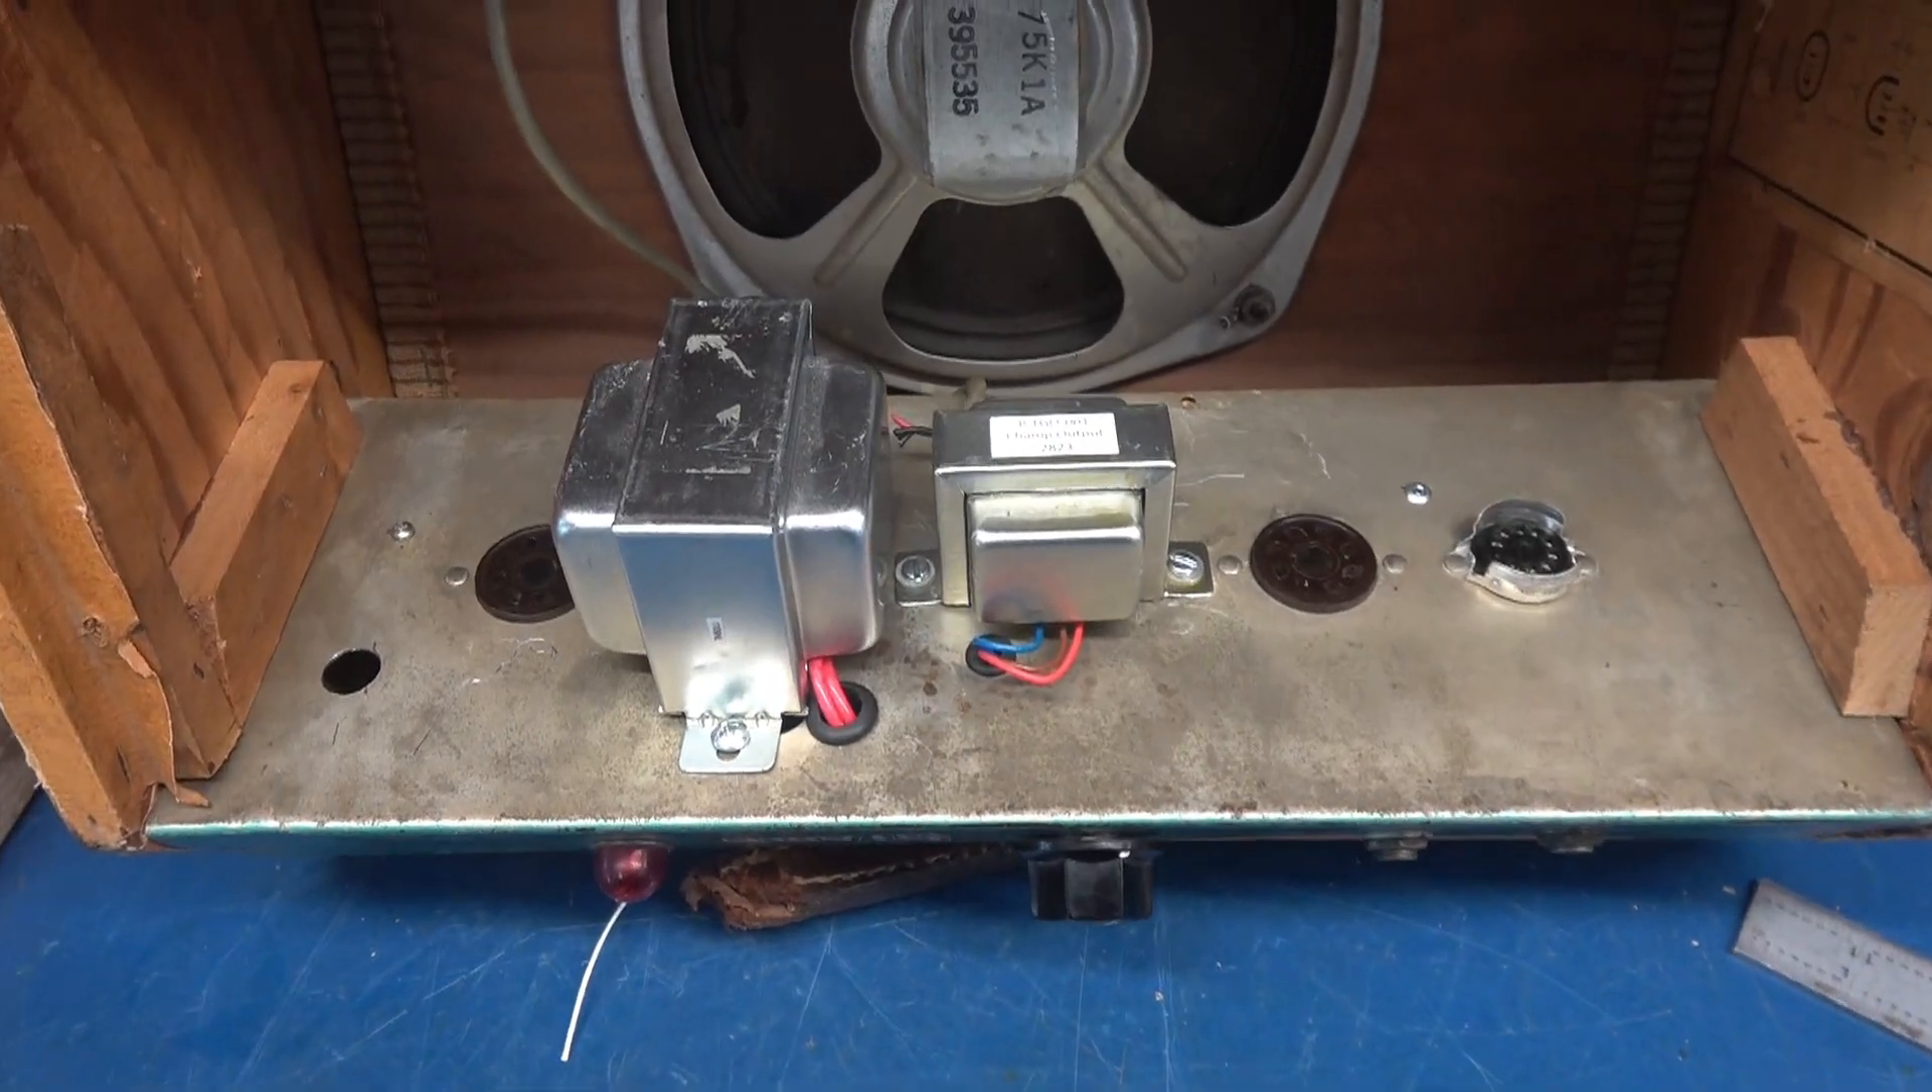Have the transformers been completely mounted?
Yes.